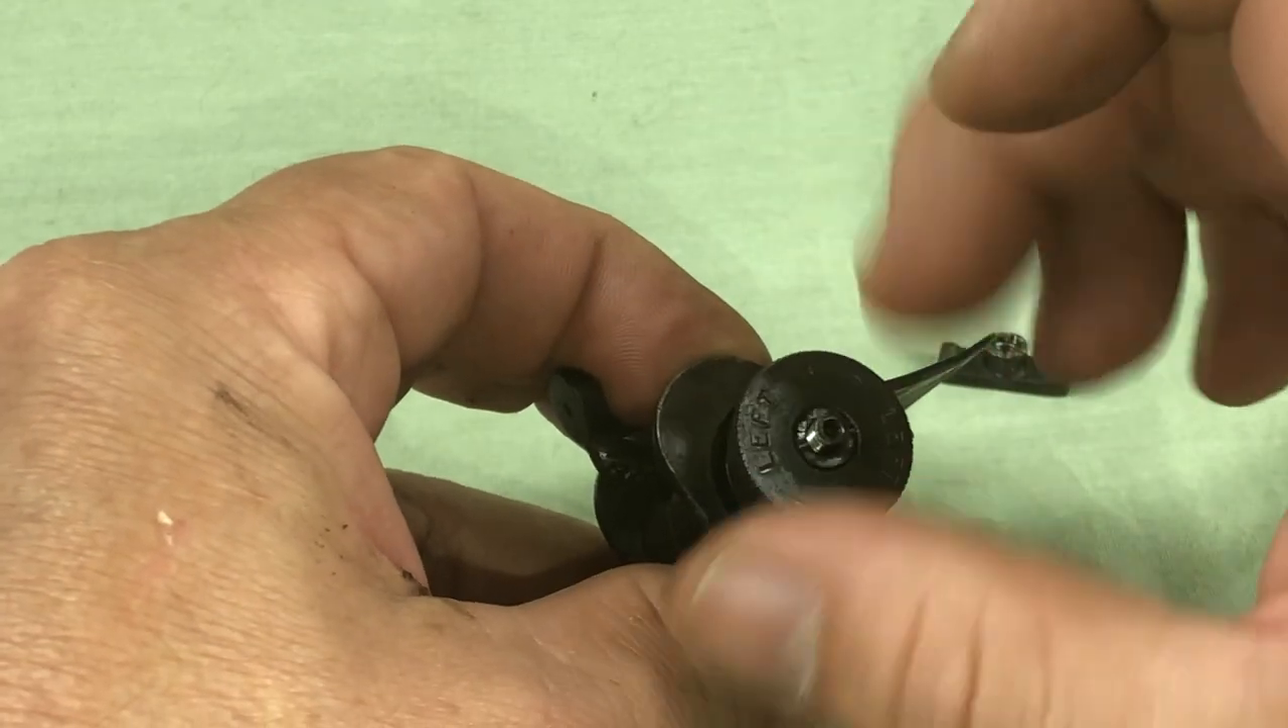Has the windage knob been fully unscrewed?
No.